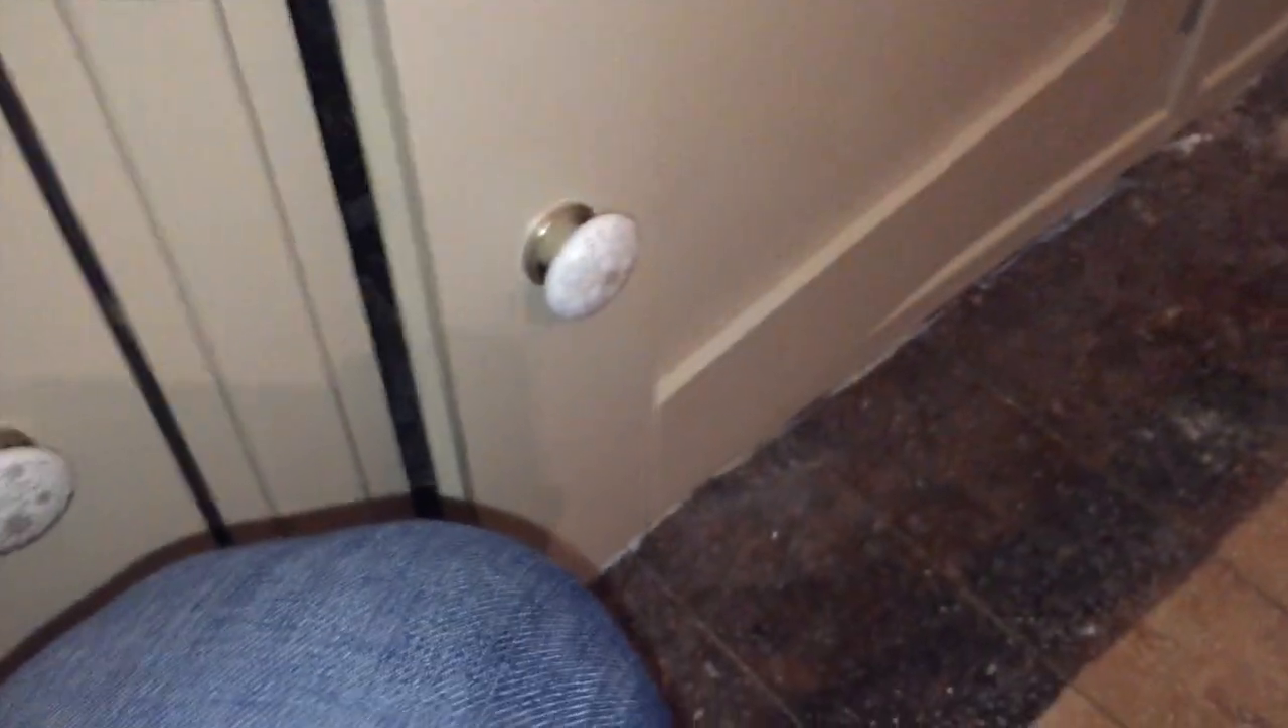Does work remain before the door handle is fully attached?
No.